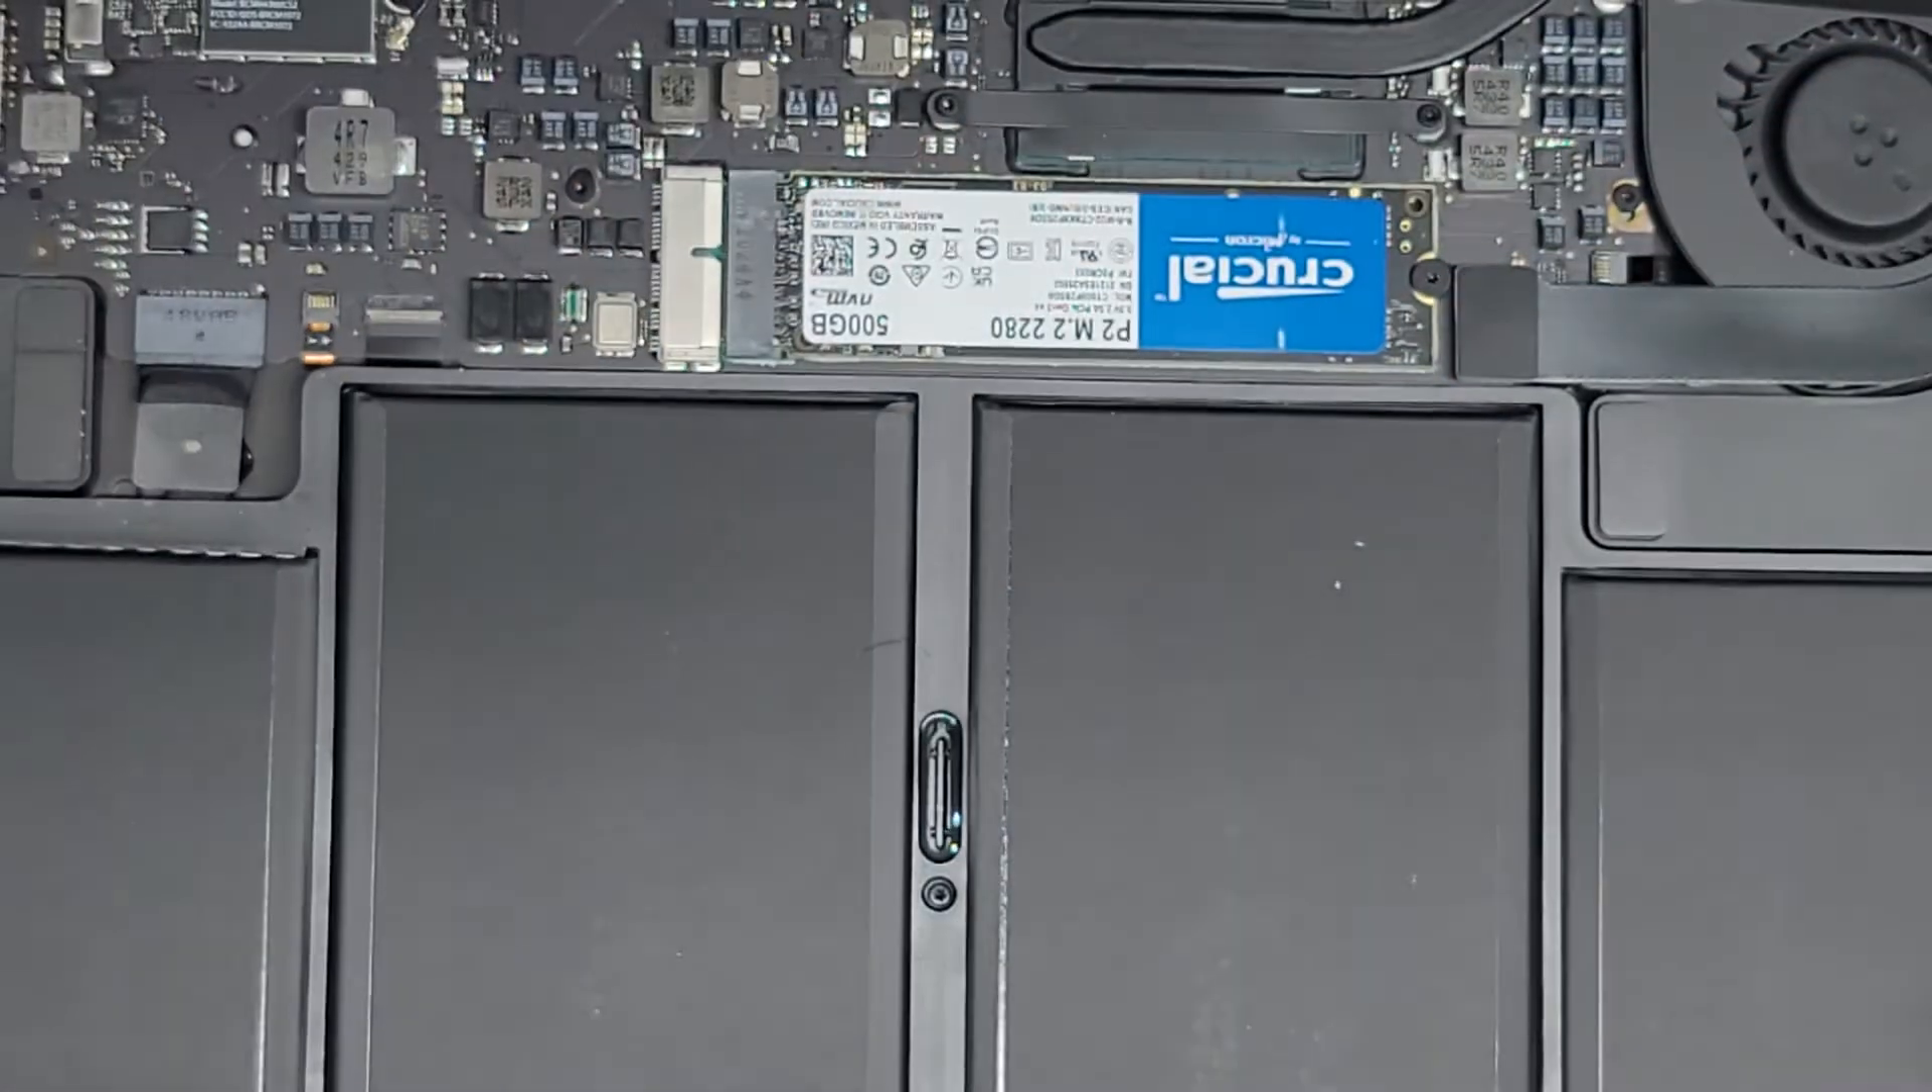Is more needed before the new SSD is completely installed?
No.